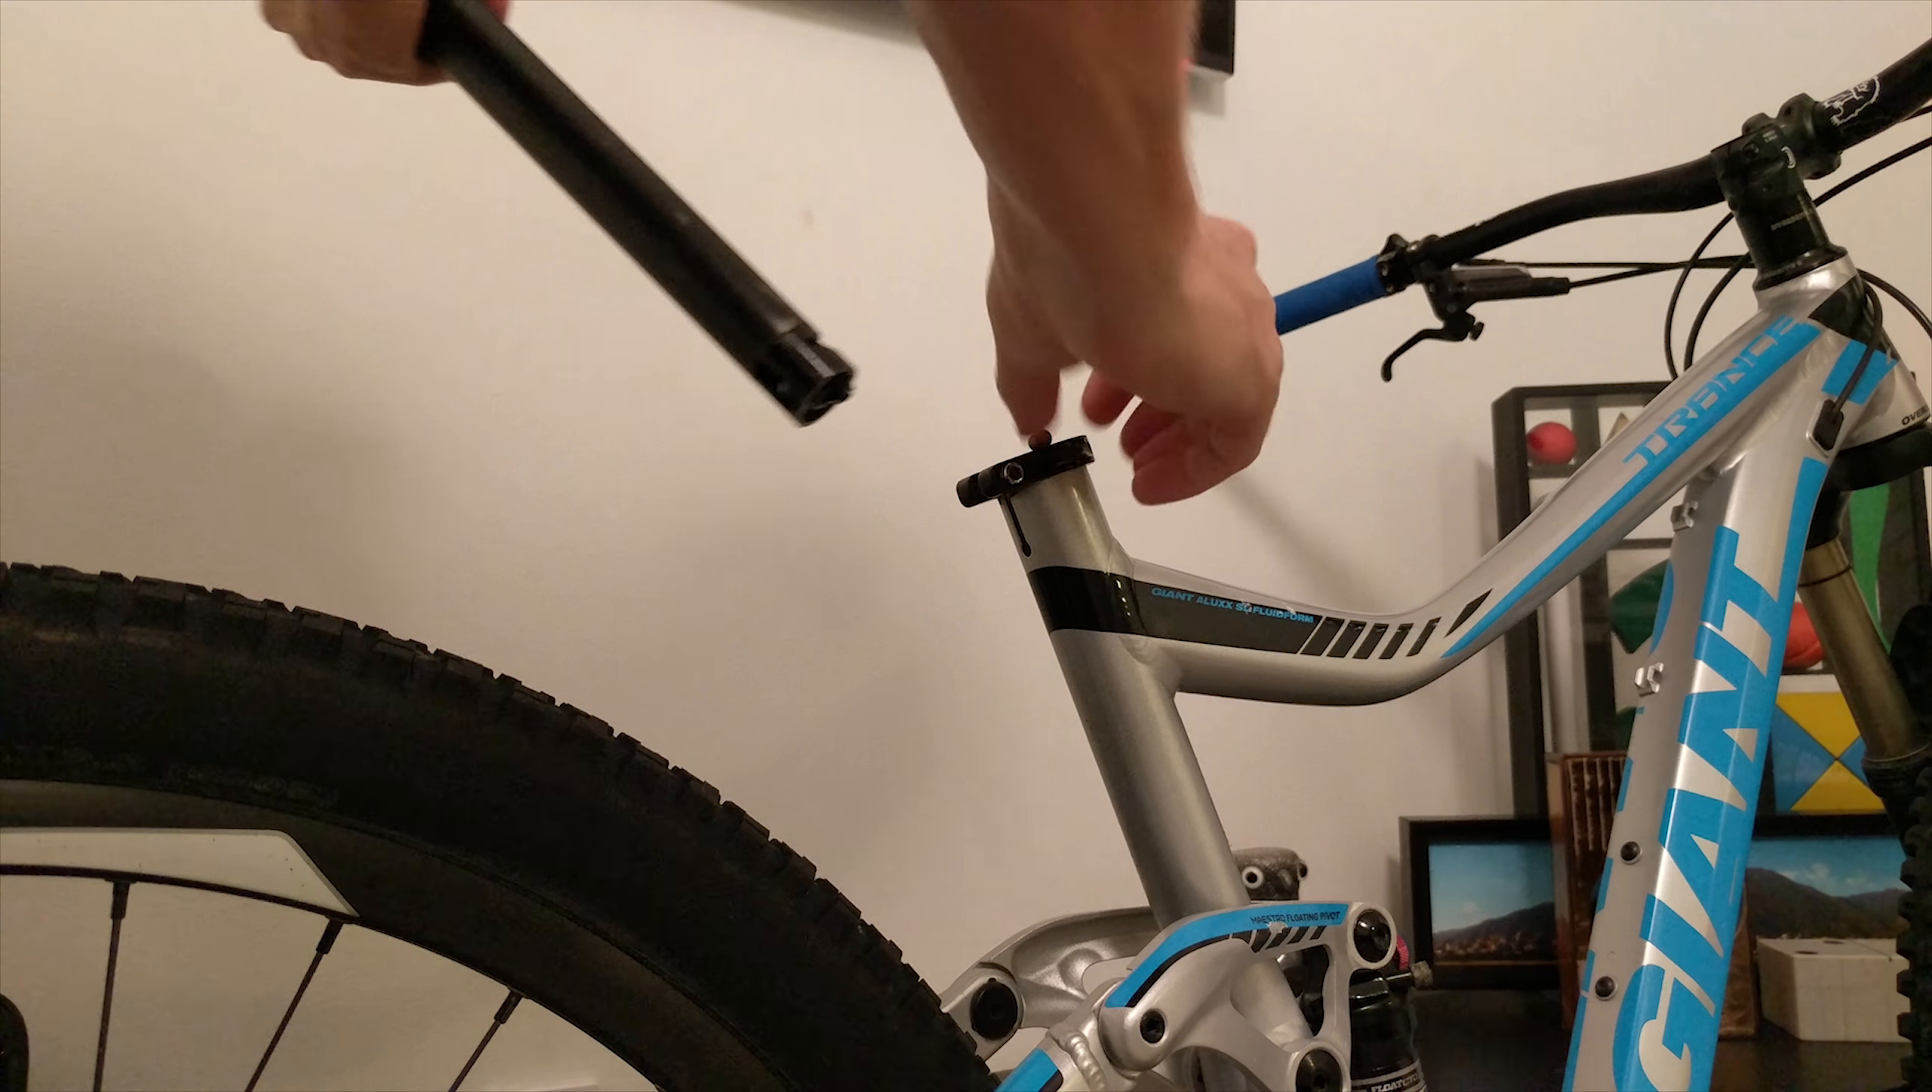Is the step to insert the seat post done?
No.